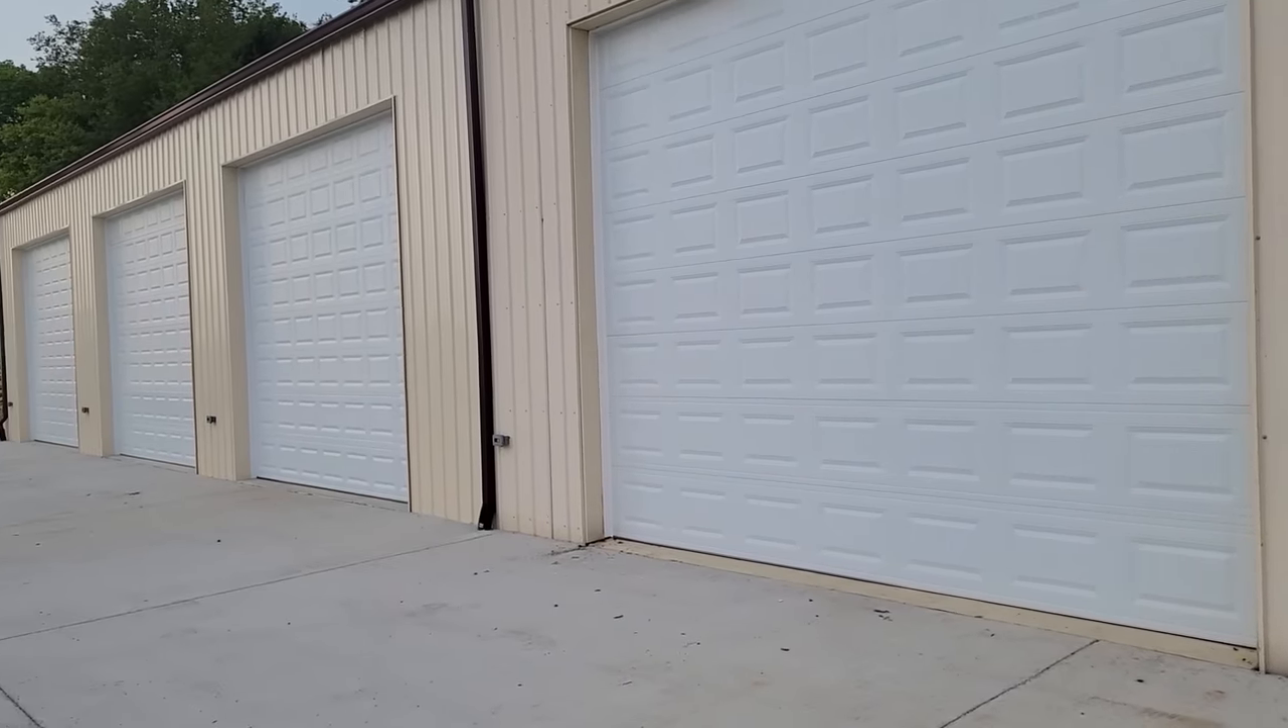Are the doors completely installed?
Yes.